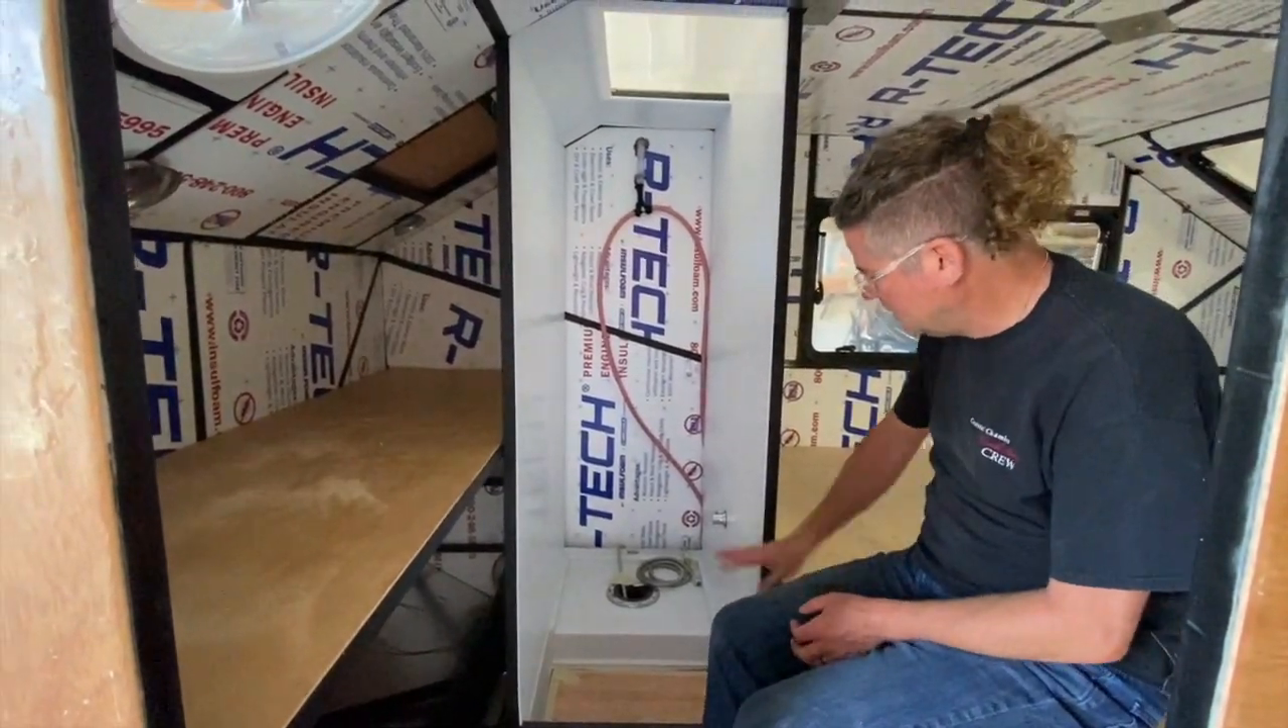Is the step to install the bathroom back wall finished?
No.